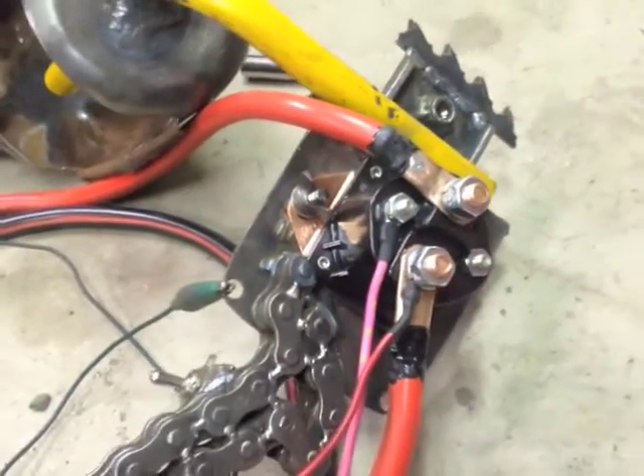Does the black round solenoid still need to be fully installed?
No.